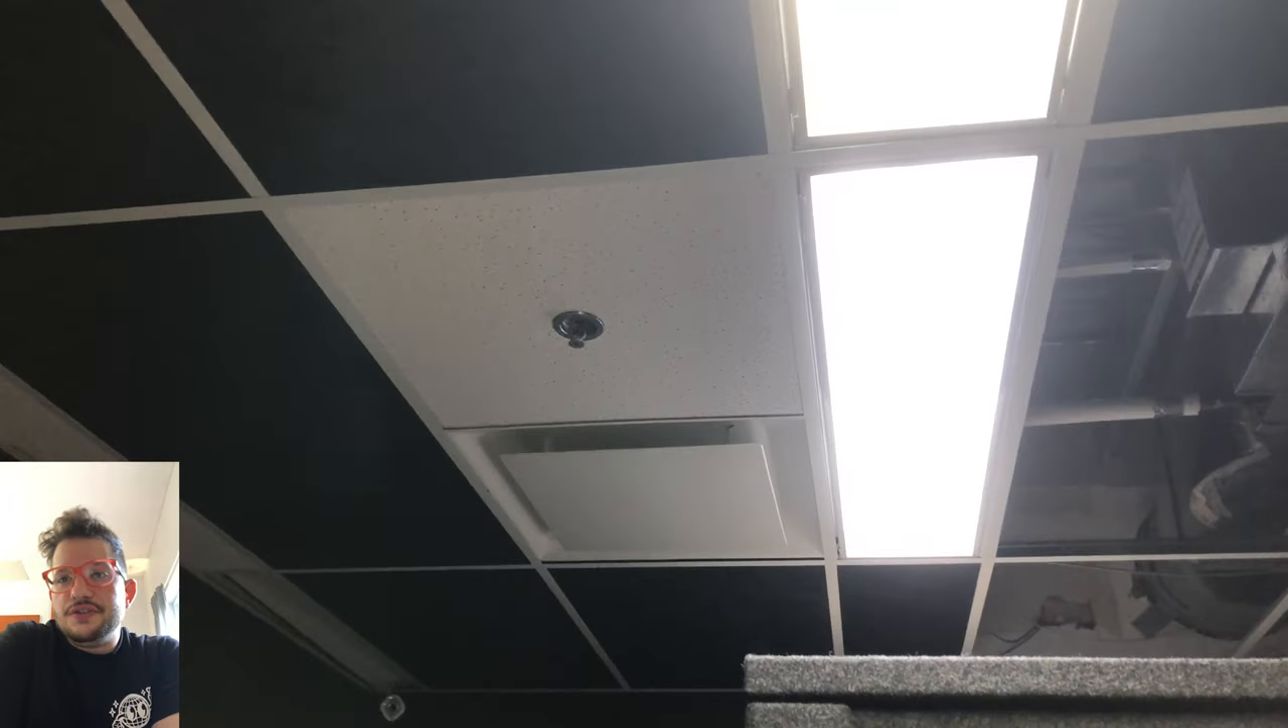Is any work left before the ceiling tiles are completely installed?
Yes.